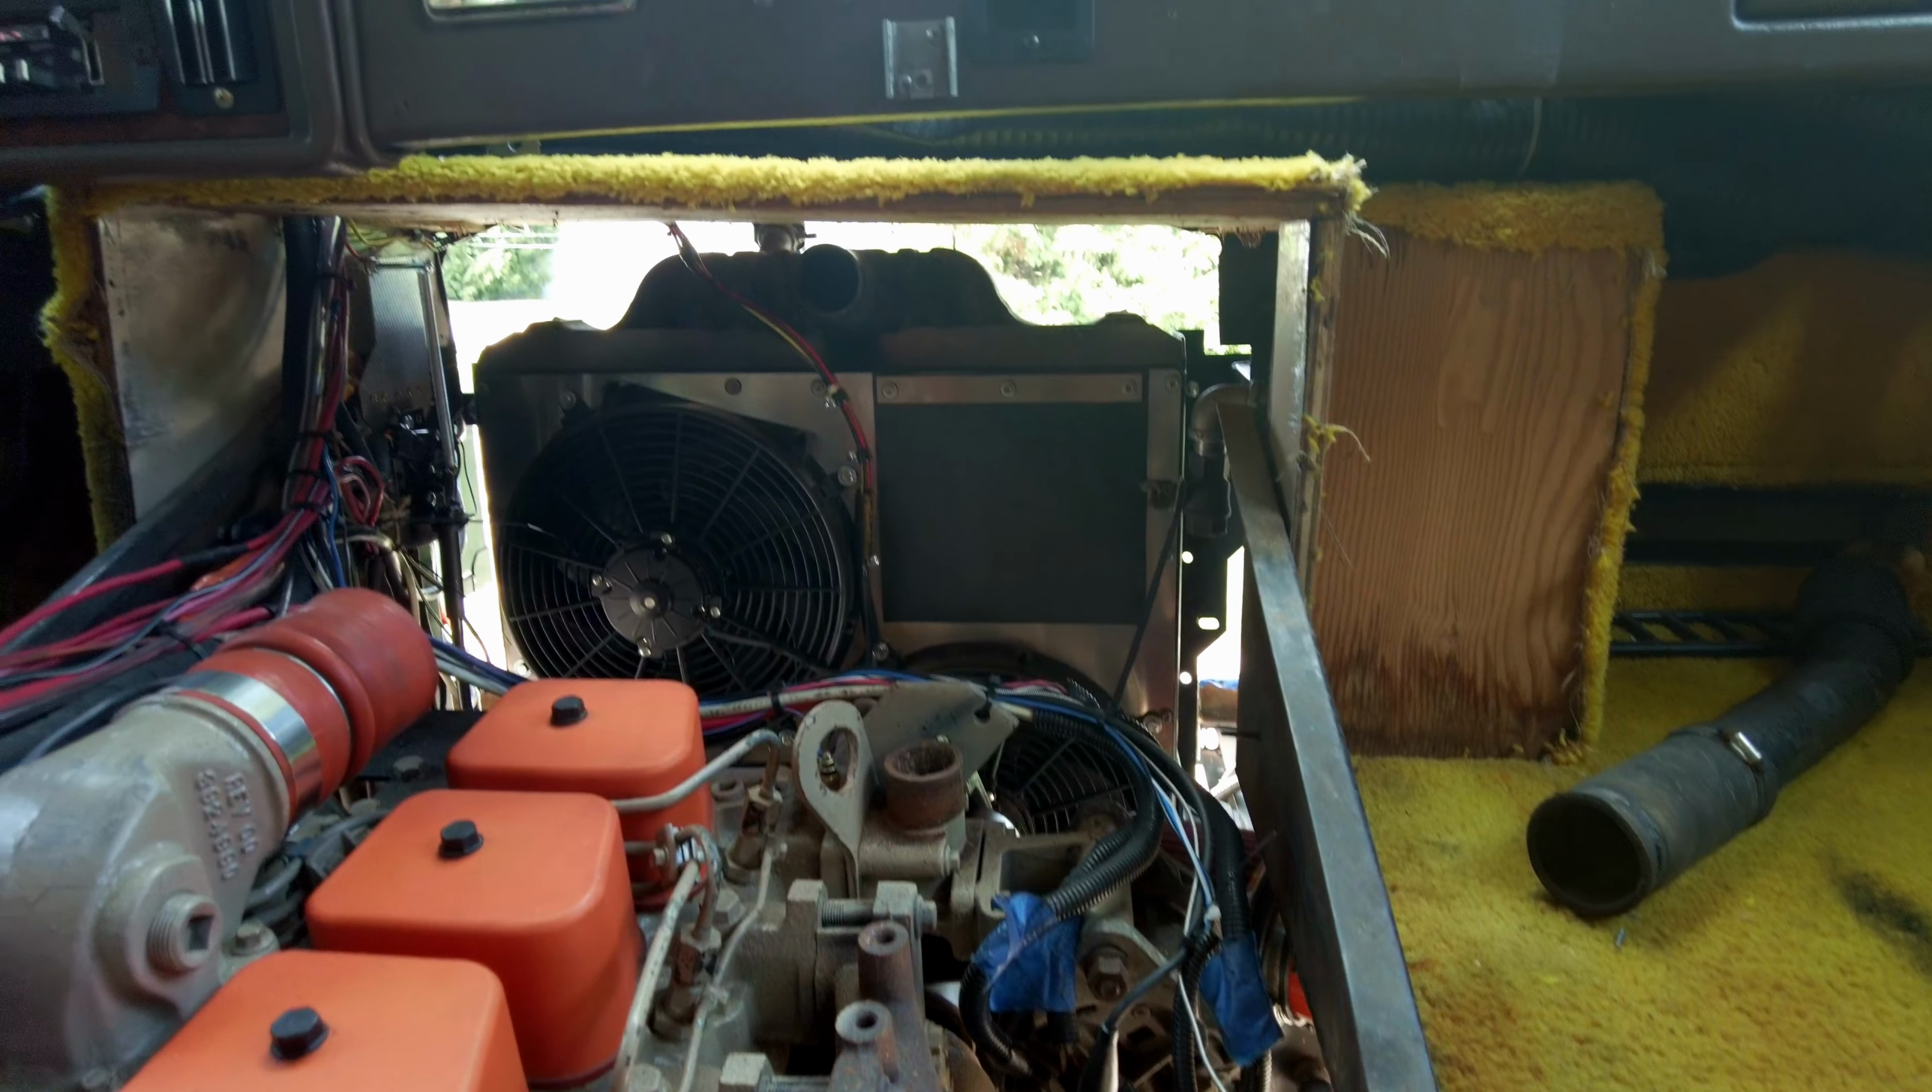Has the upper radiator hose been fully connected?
No.